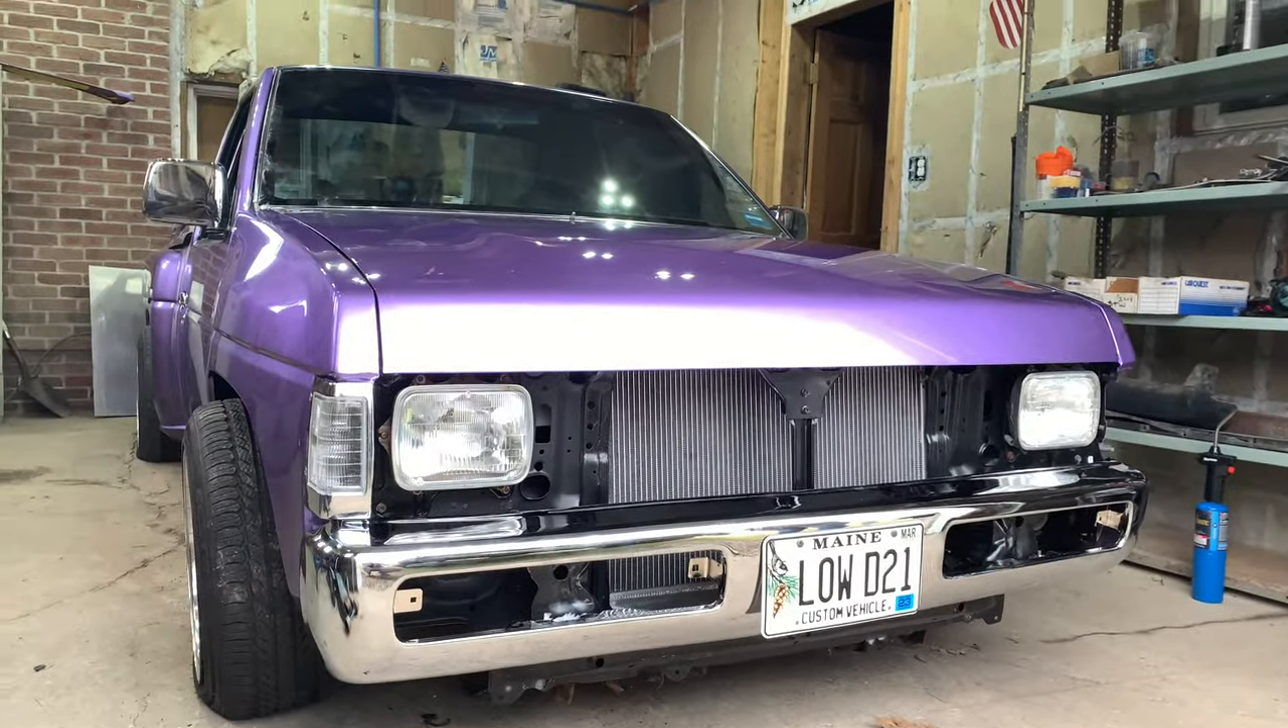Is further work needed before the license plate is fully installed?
No.